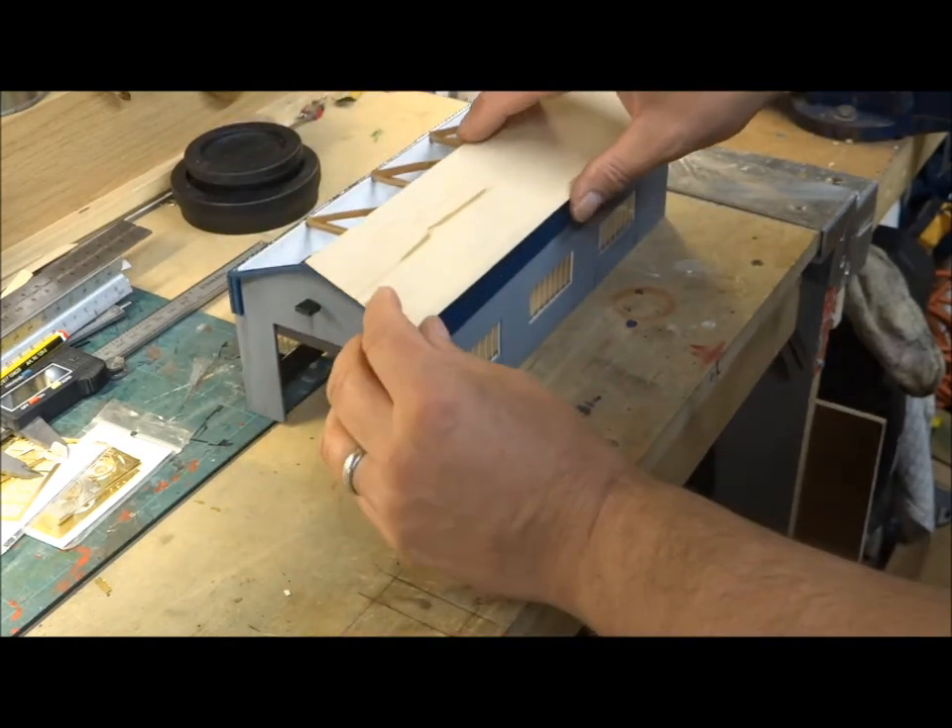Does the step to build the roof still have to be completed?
Yes.